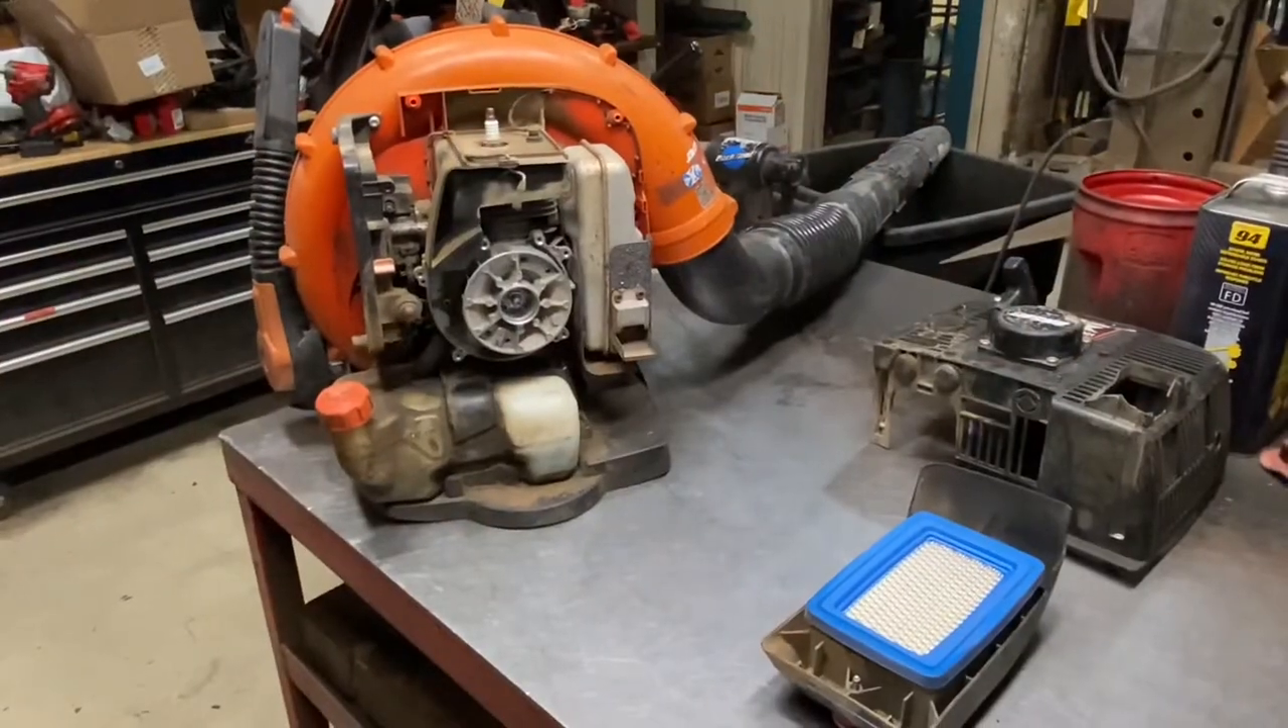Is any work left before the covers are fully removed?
No.